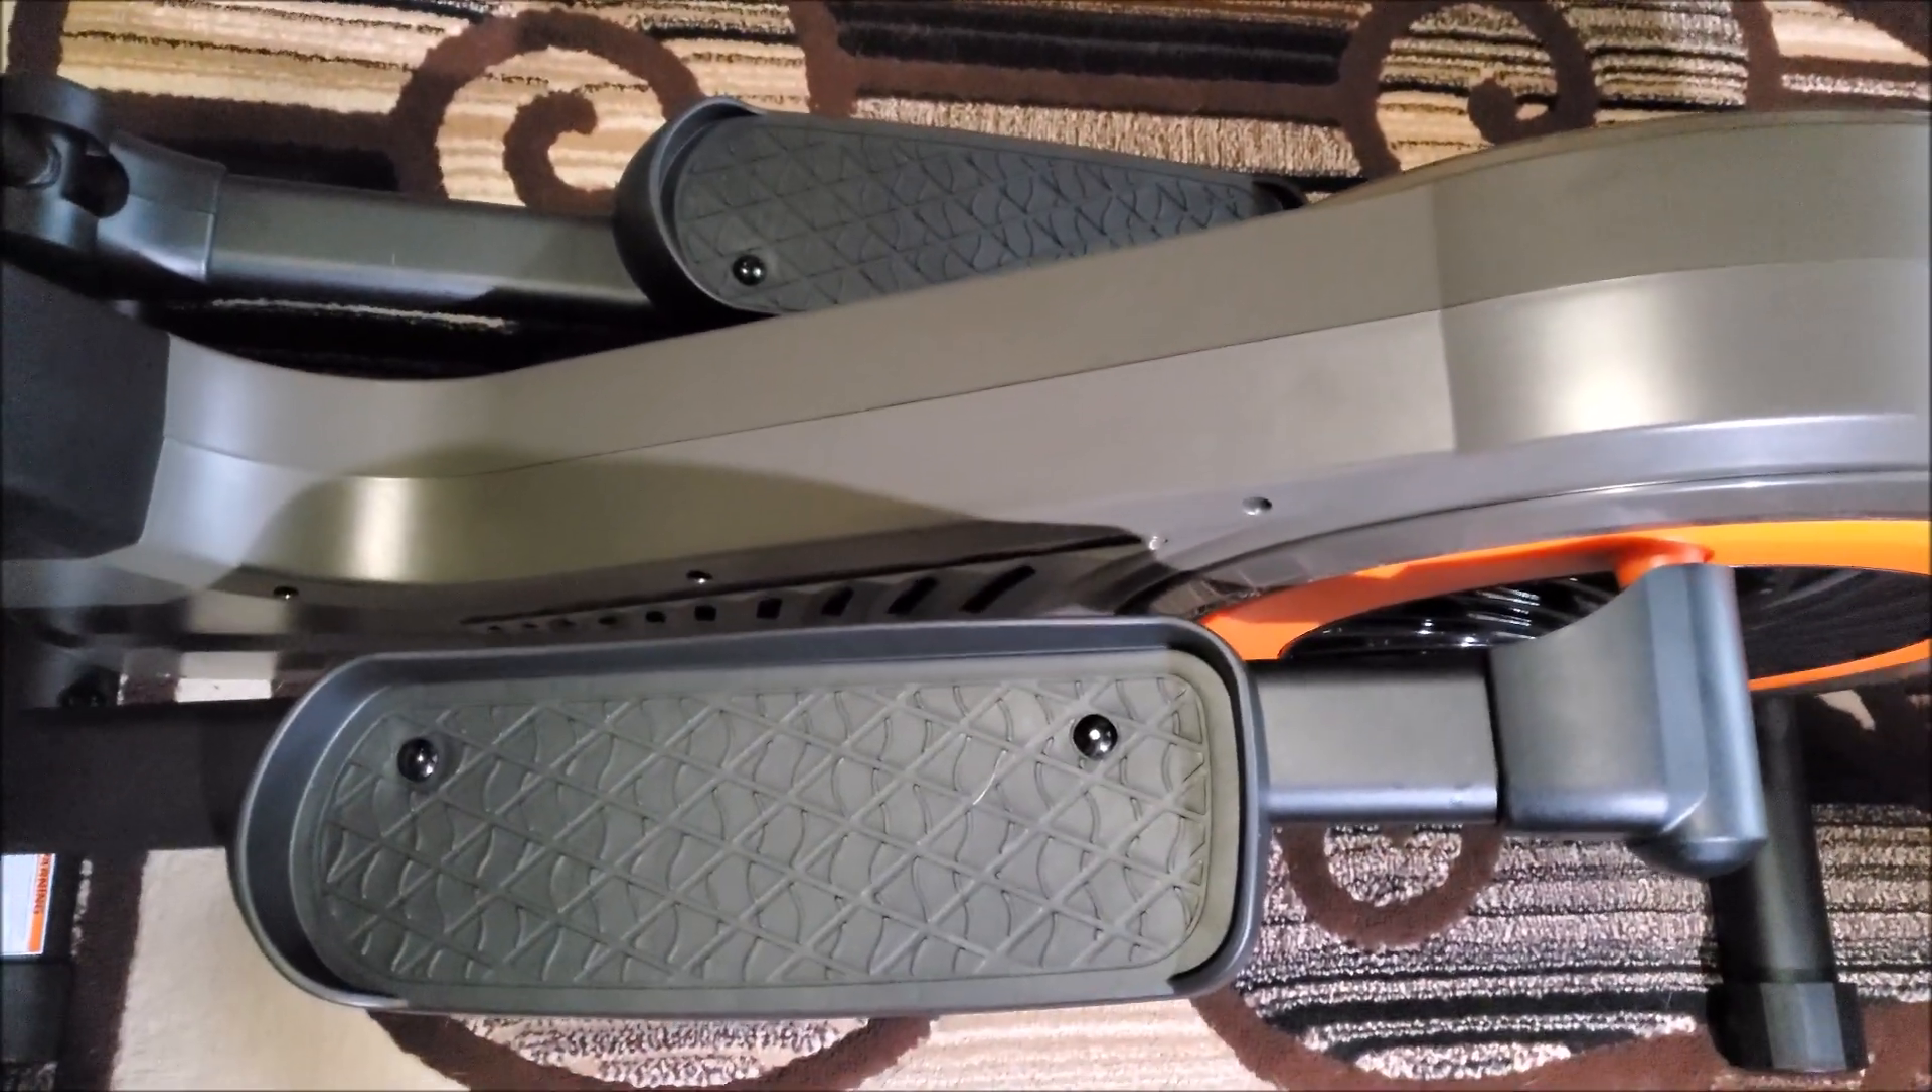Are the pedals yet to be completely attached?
No.